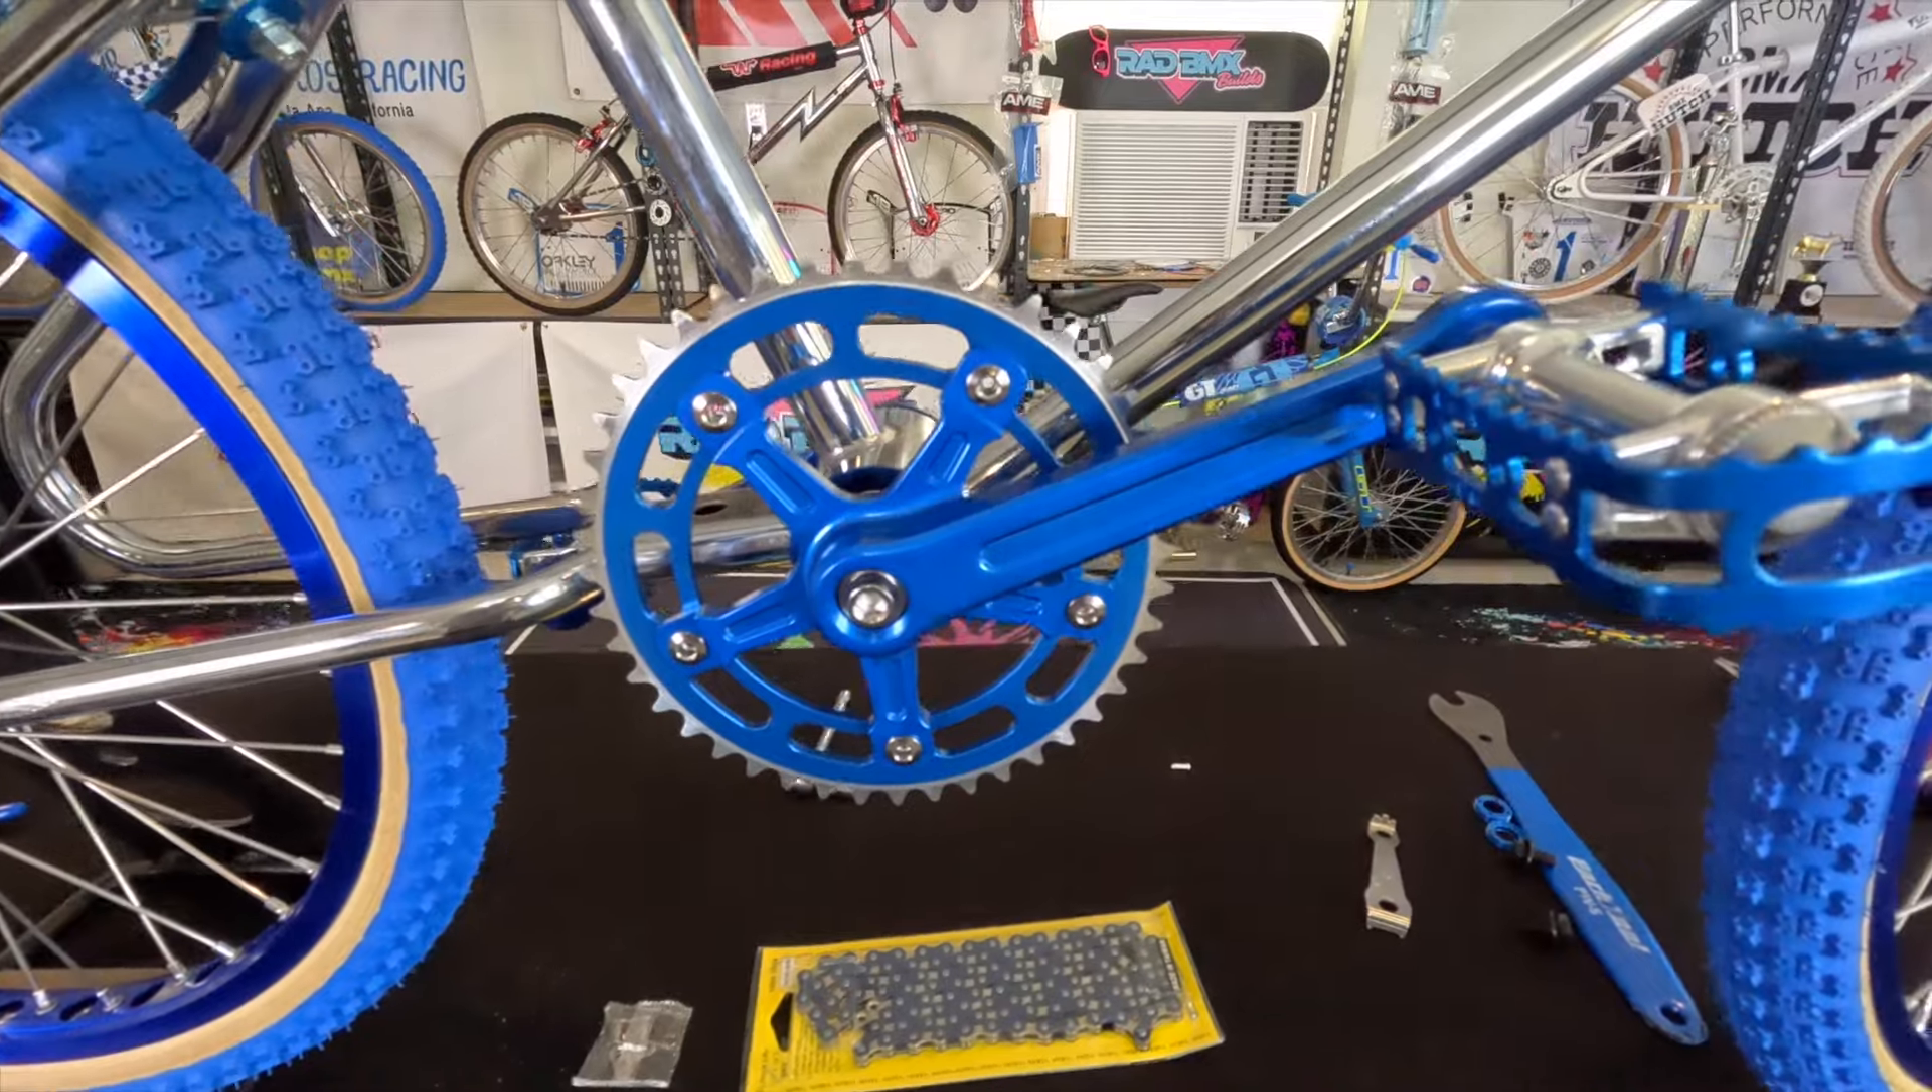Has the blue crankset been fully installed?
Yes.